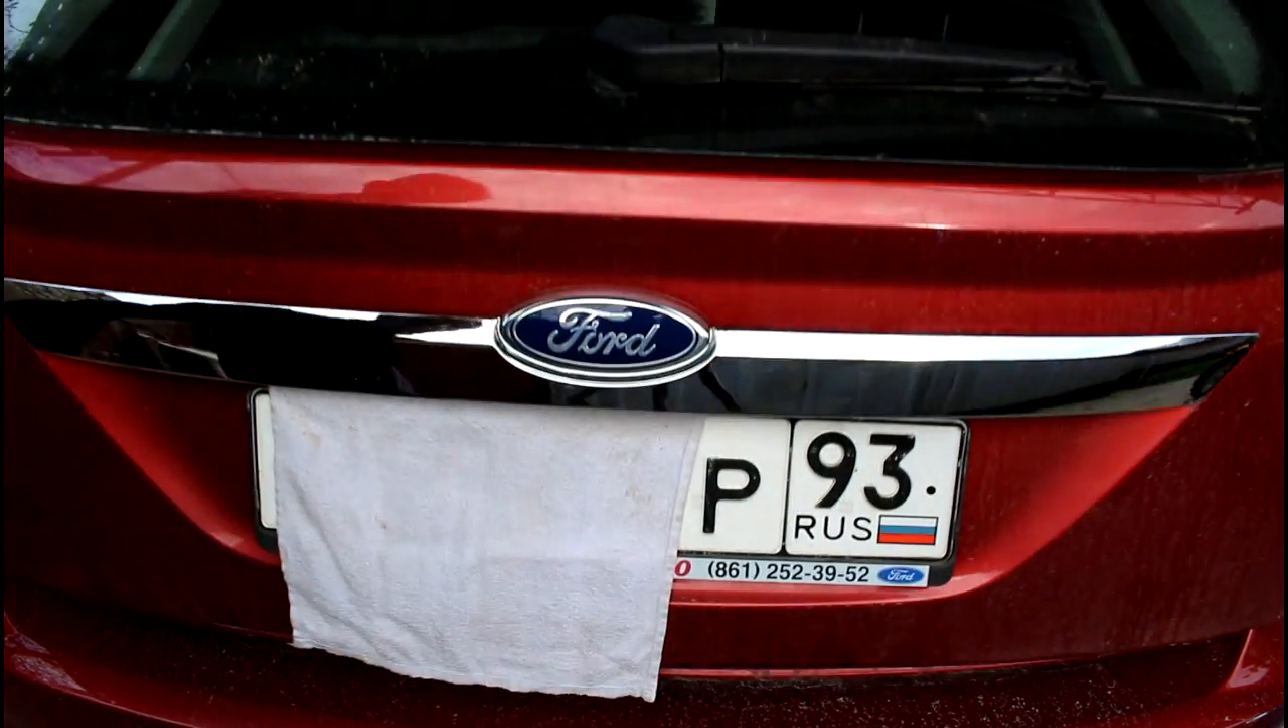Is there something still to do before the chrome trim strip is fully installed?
No.